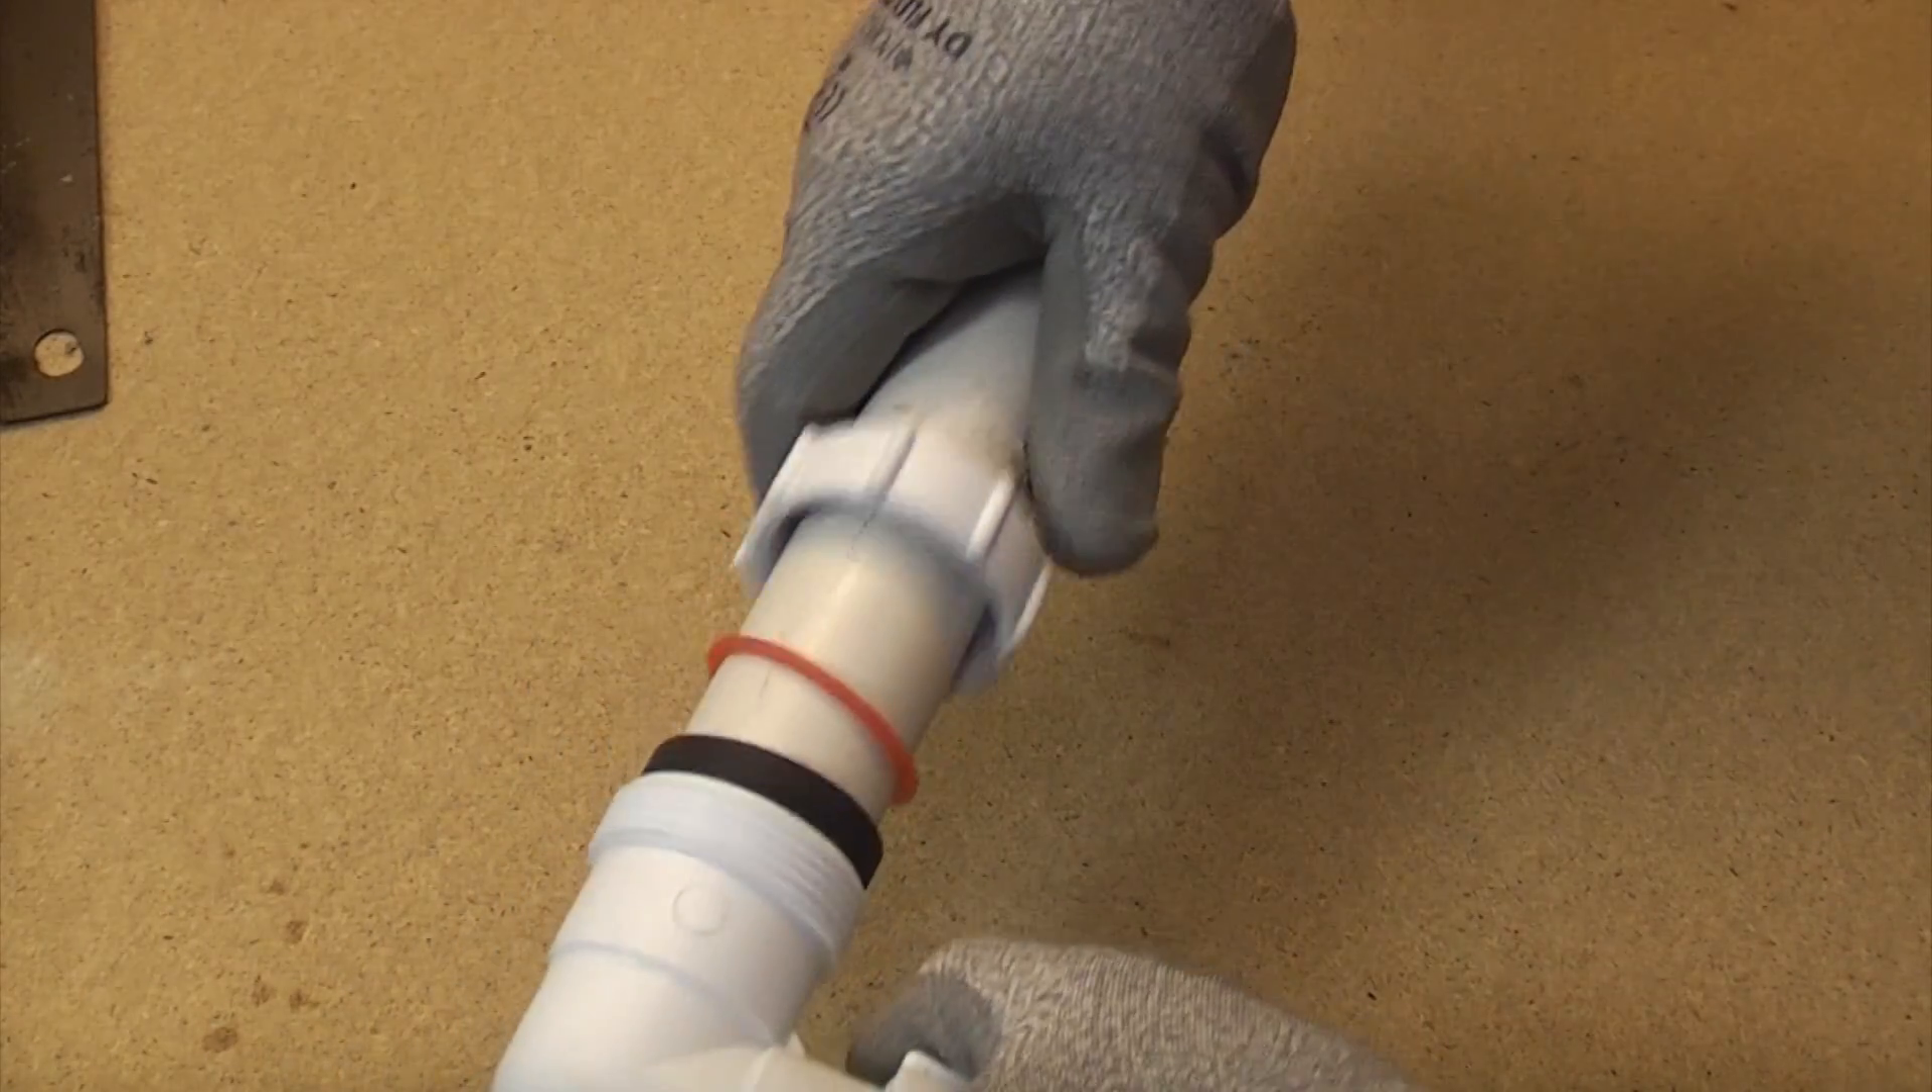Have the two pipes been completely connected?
No.